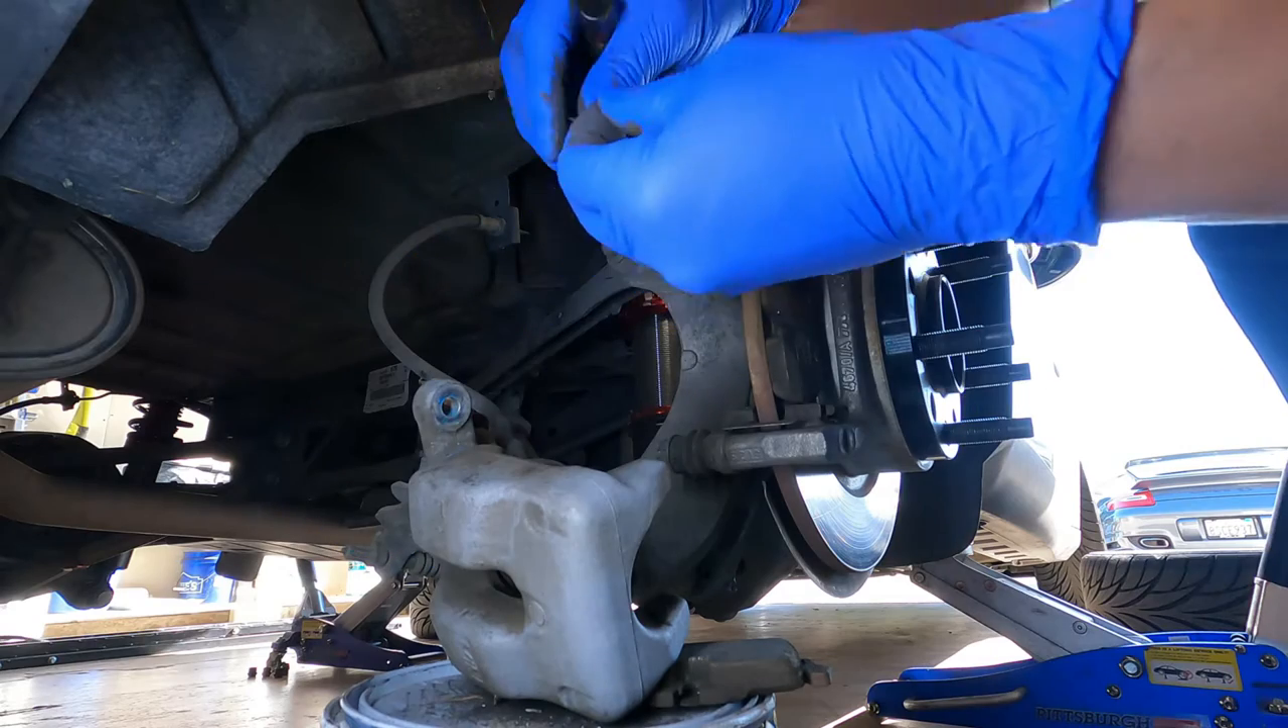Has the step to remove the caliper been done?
Yes.